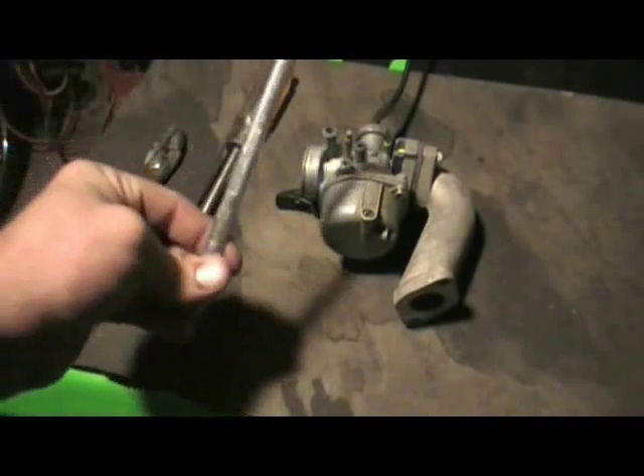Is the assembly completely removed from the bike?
Yes.